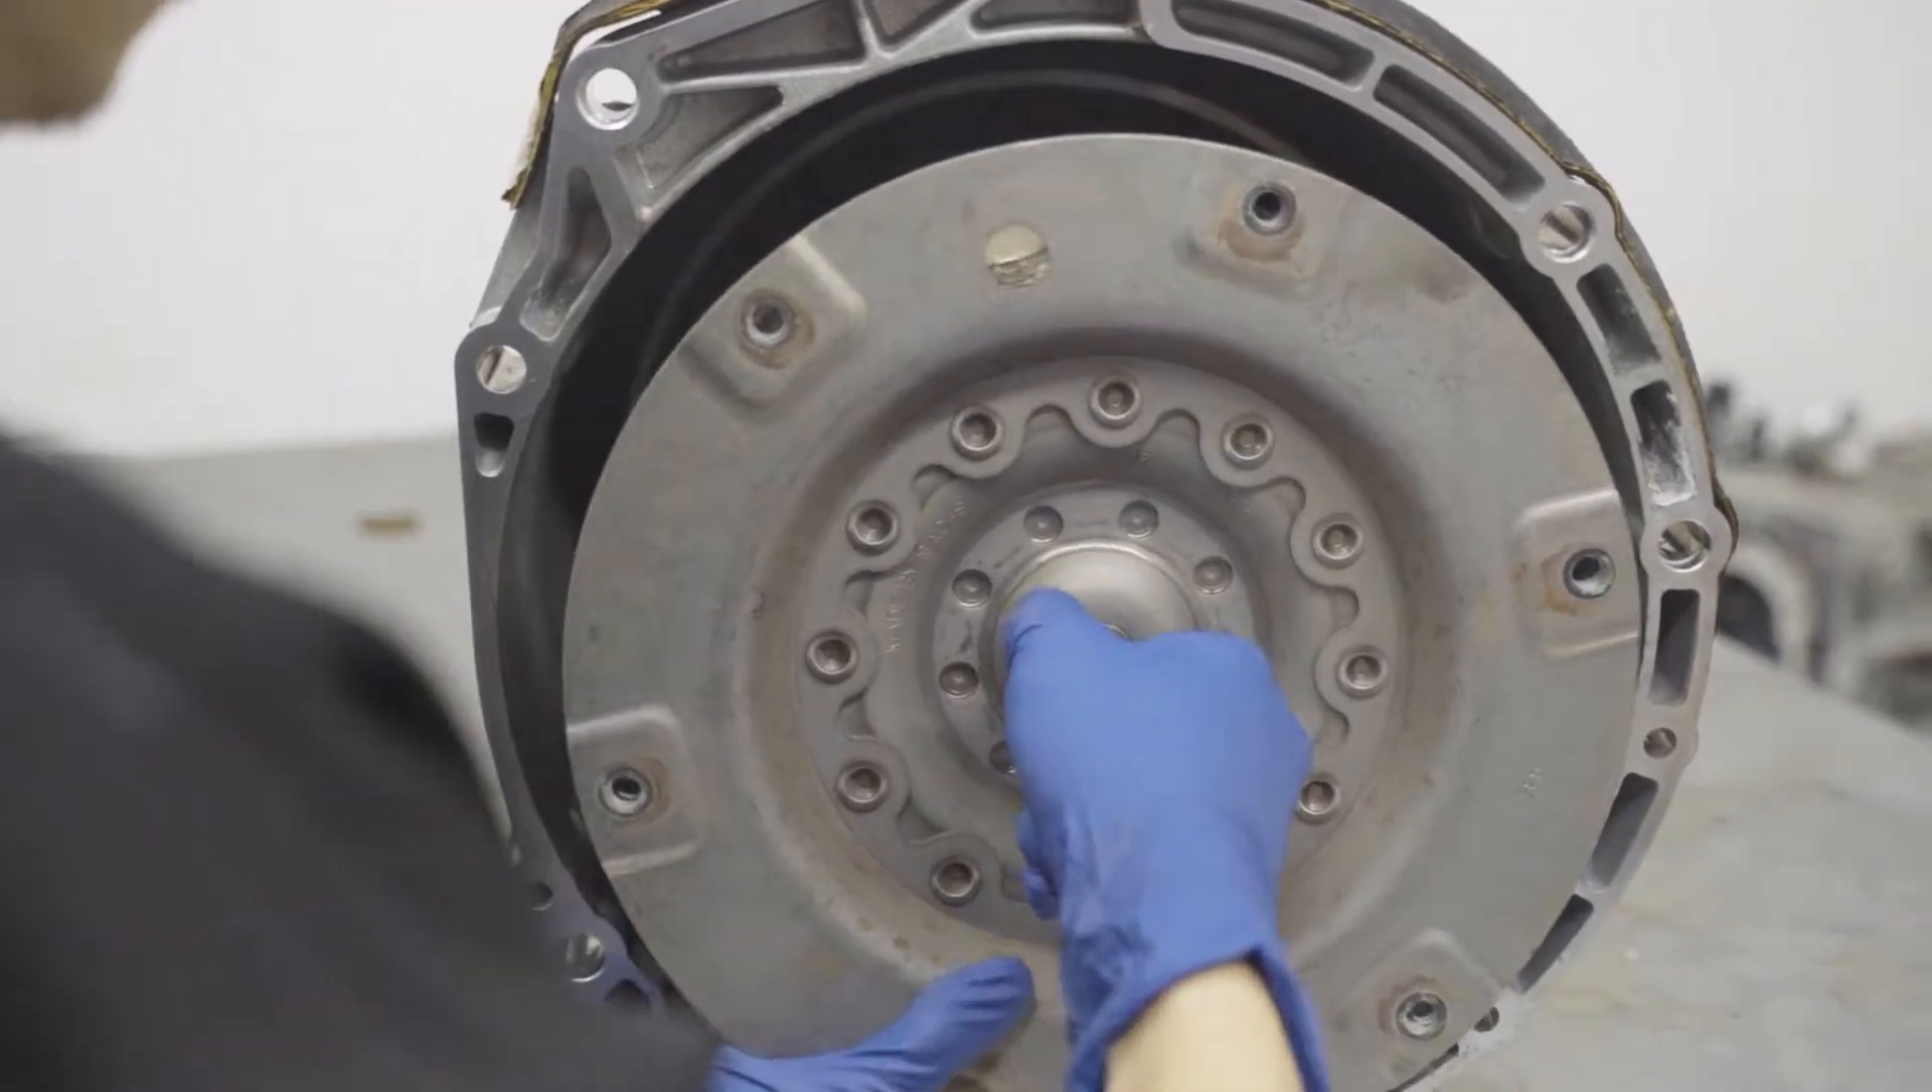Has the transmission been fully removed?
Yes.